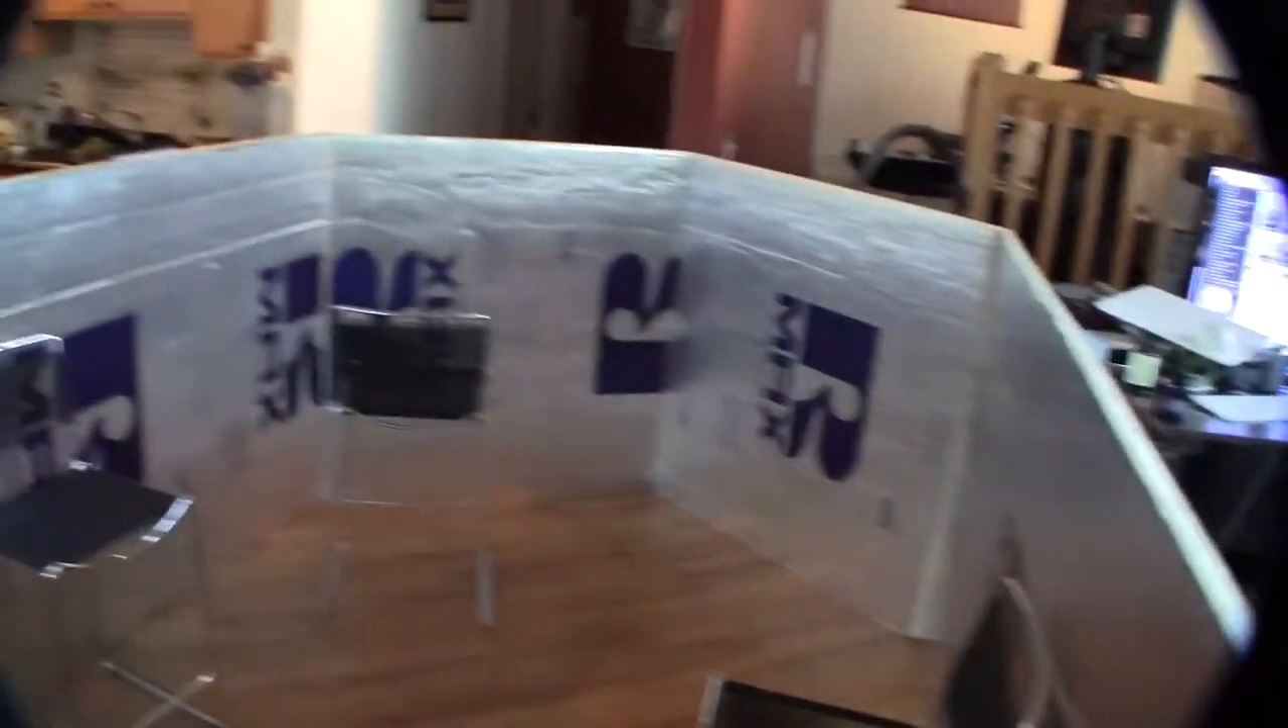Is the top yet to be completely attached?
Yes.